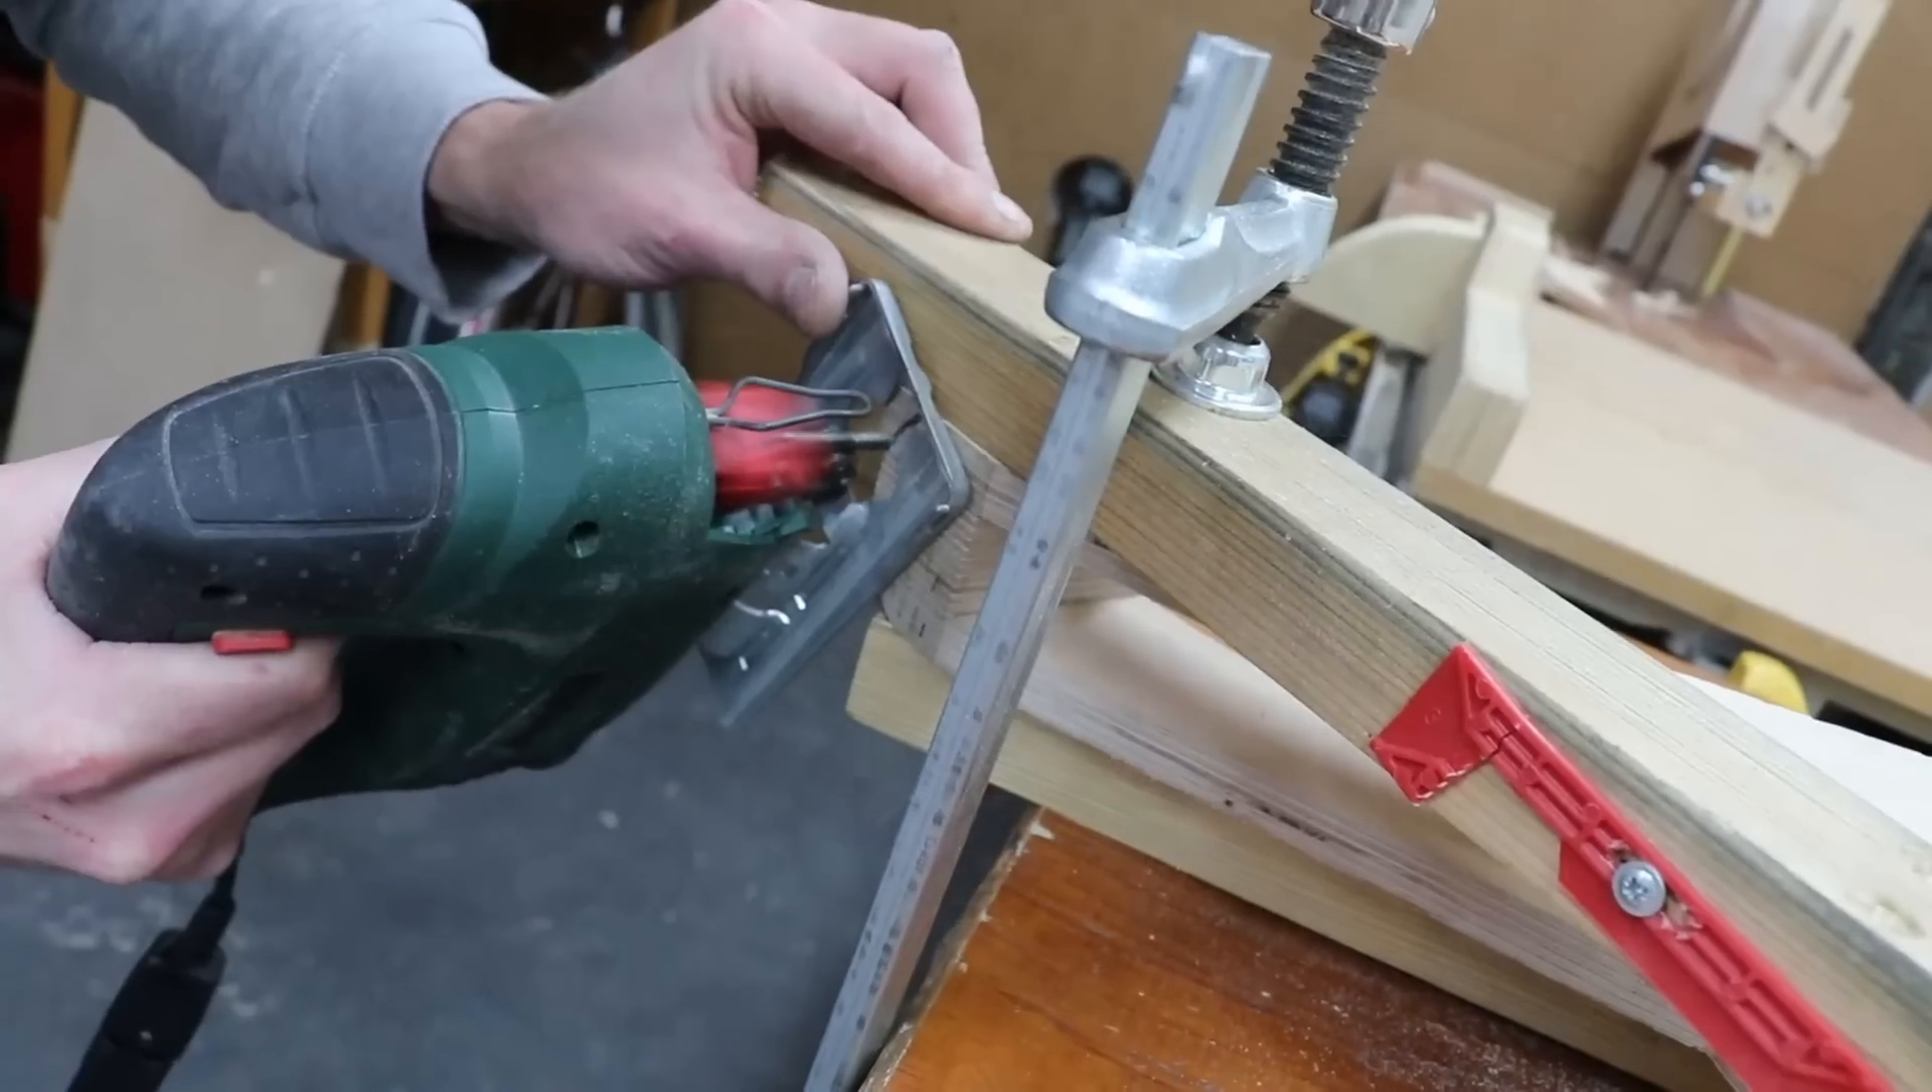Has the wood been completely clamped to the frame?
Yes.